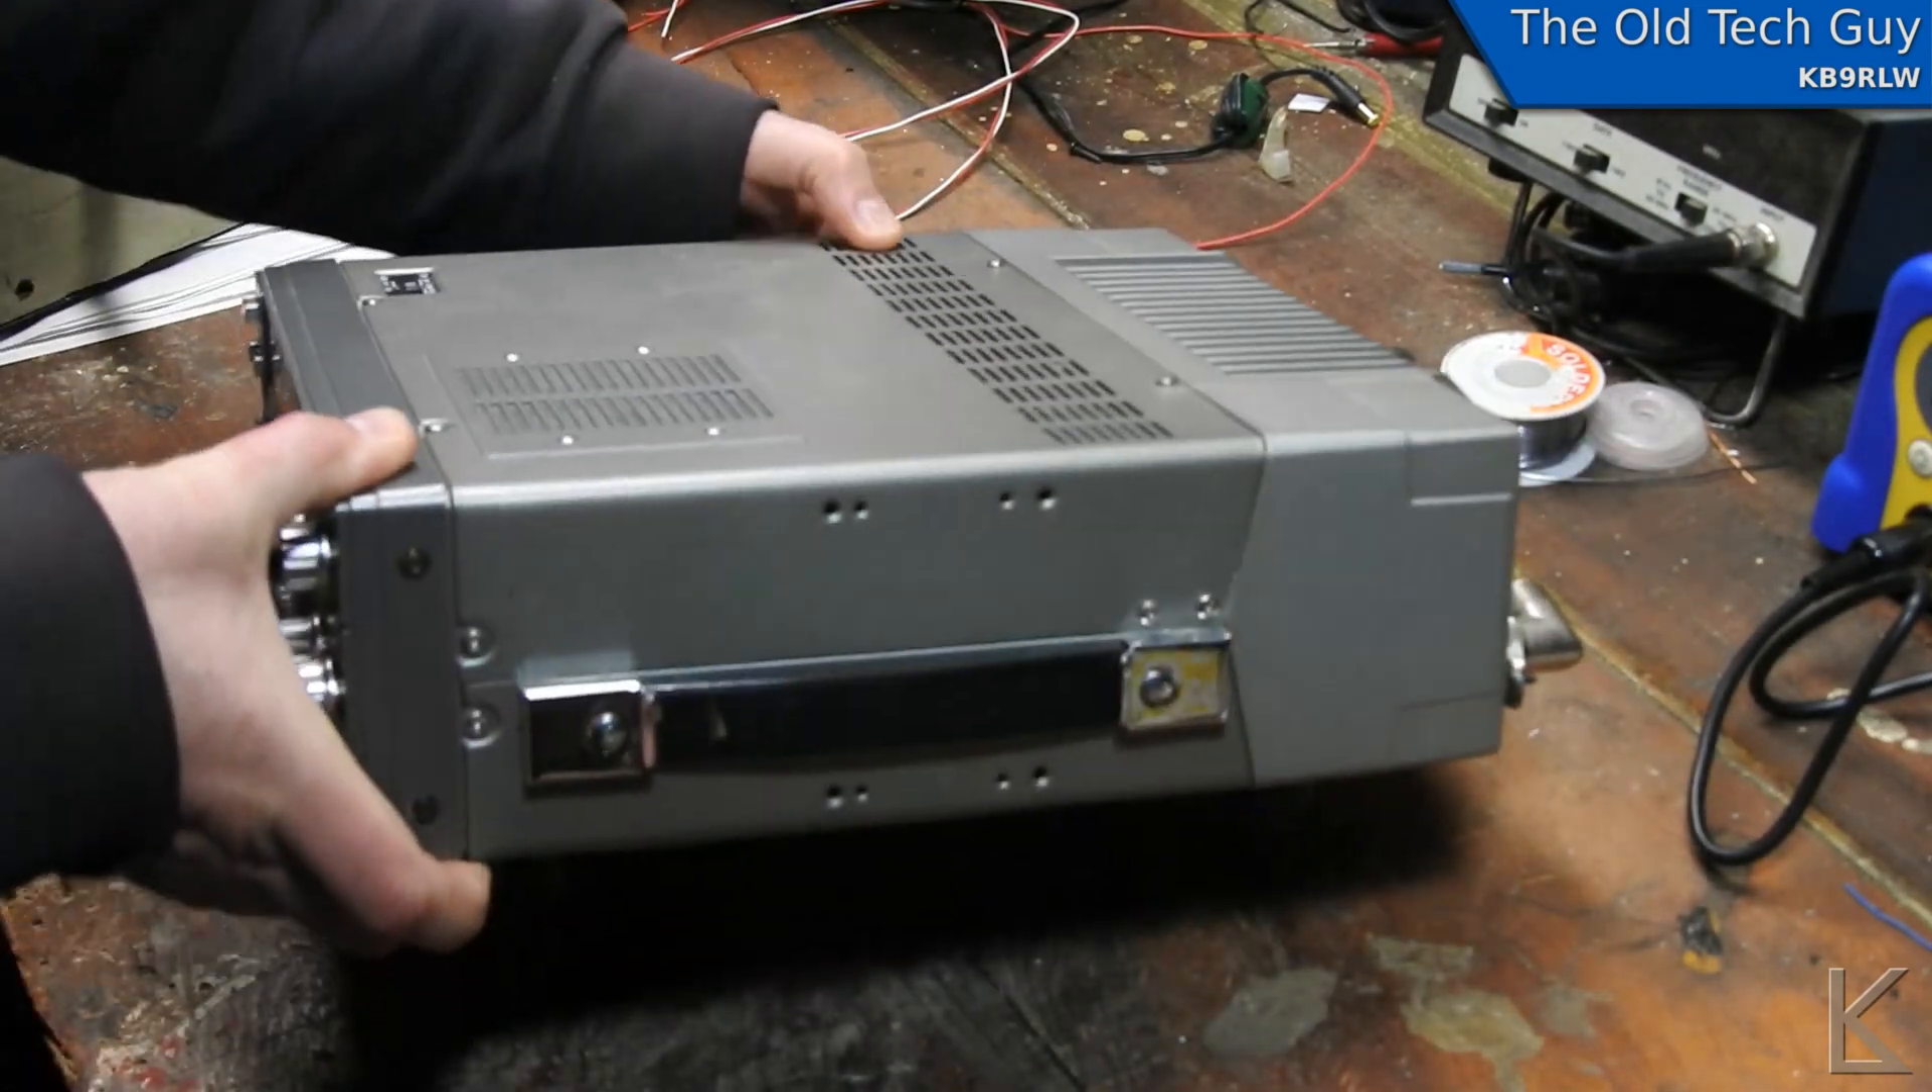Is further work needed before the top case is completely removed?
Yes.